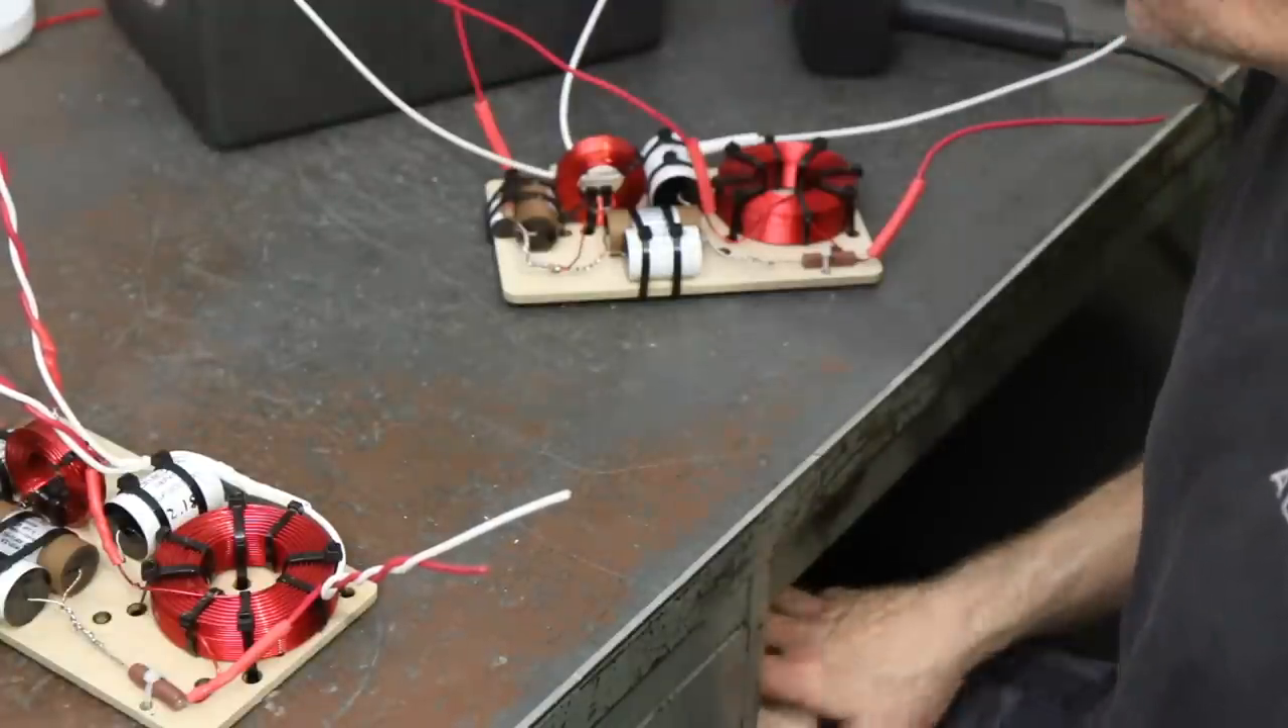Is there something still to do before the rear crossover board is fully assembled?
No.